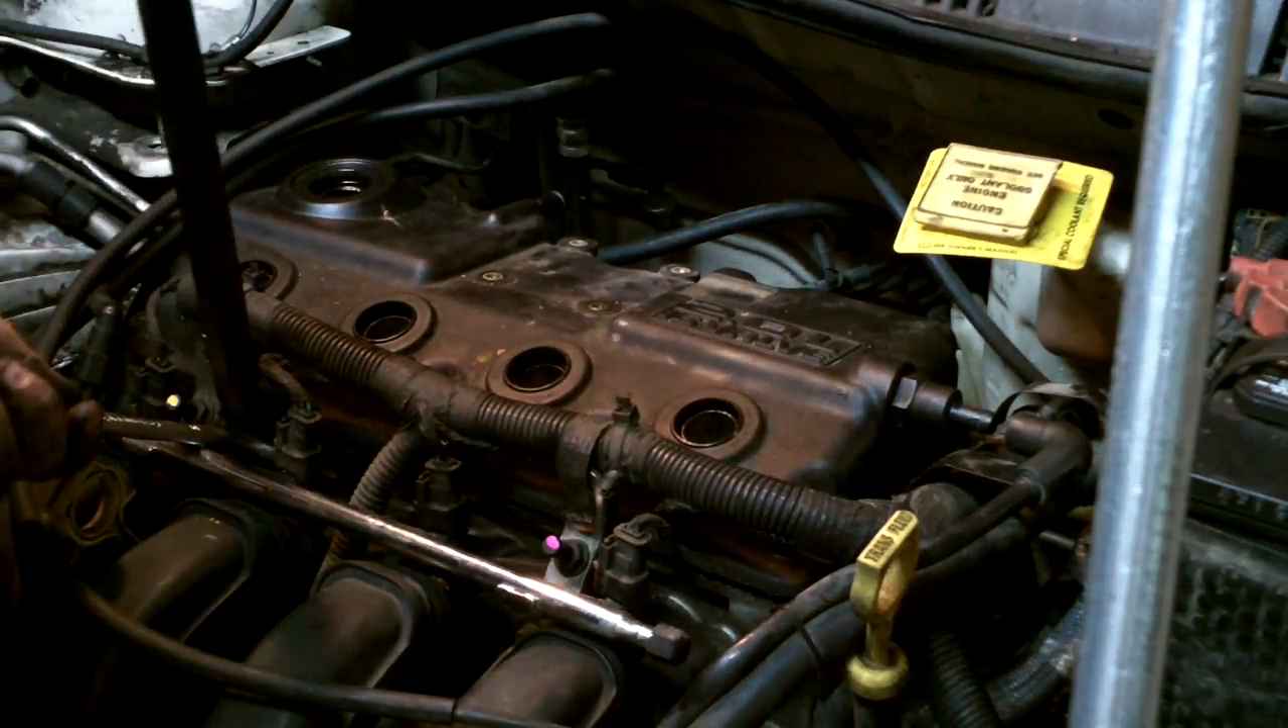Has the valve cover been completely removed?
No.